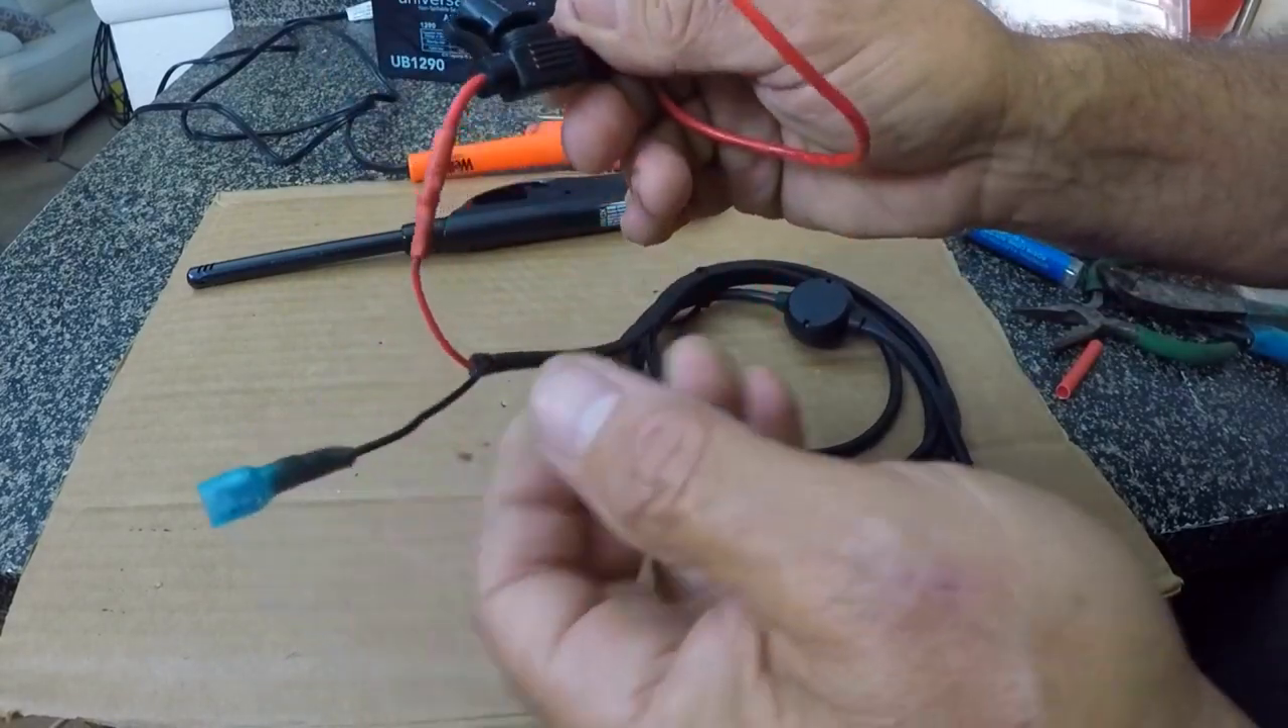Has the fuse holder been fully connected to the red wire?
Yes.